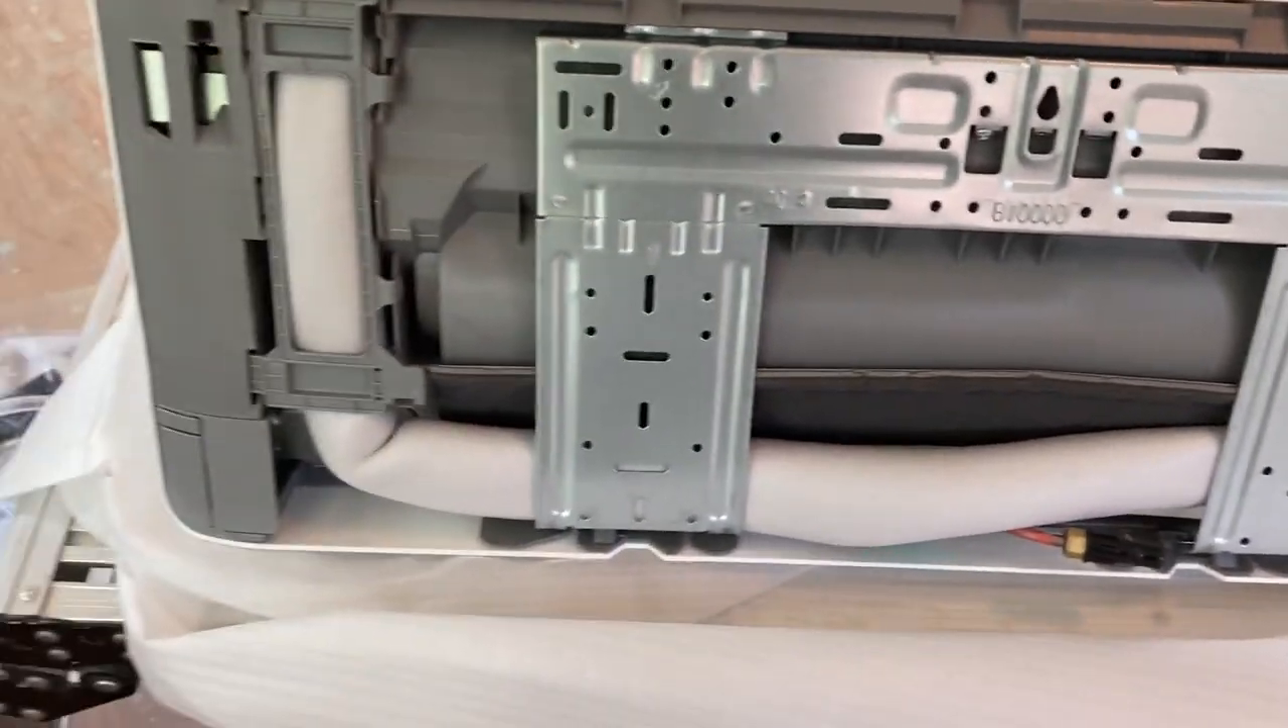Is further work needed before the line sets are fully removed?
Yes.